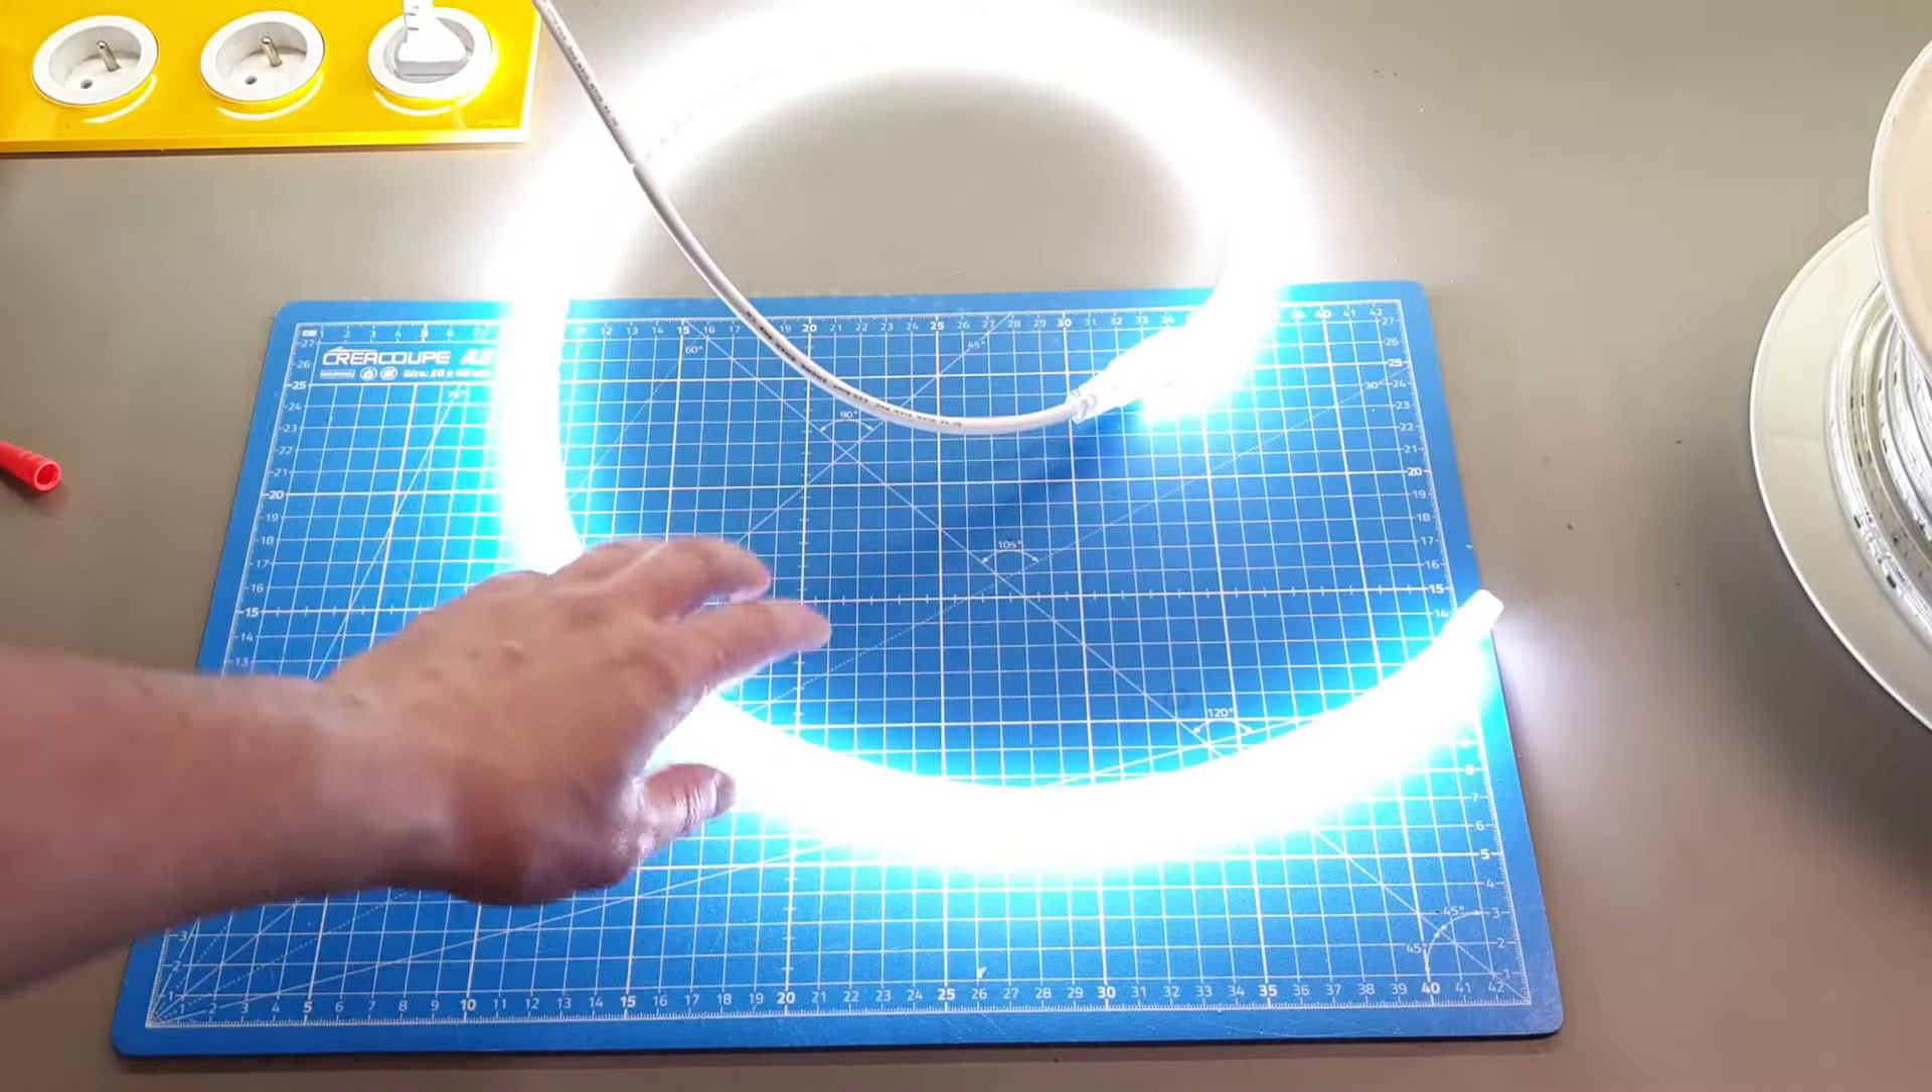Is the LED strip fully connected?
Yes.